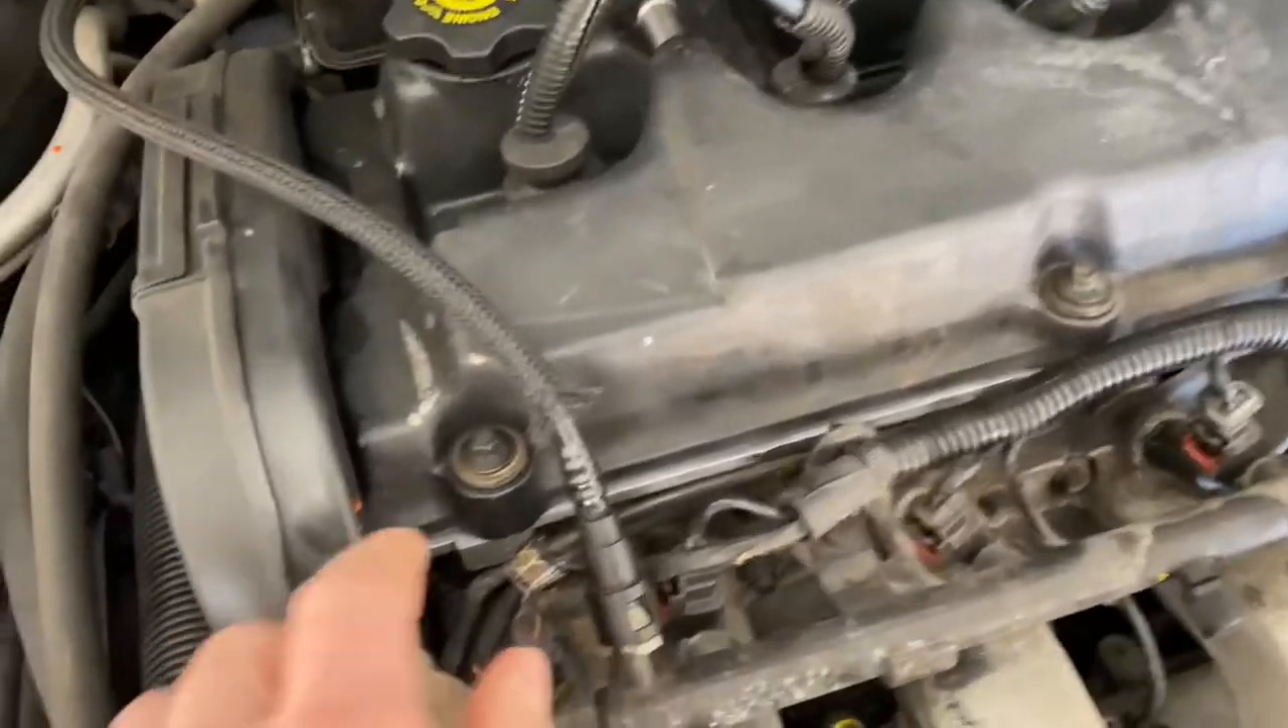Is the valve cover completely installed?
Yes.